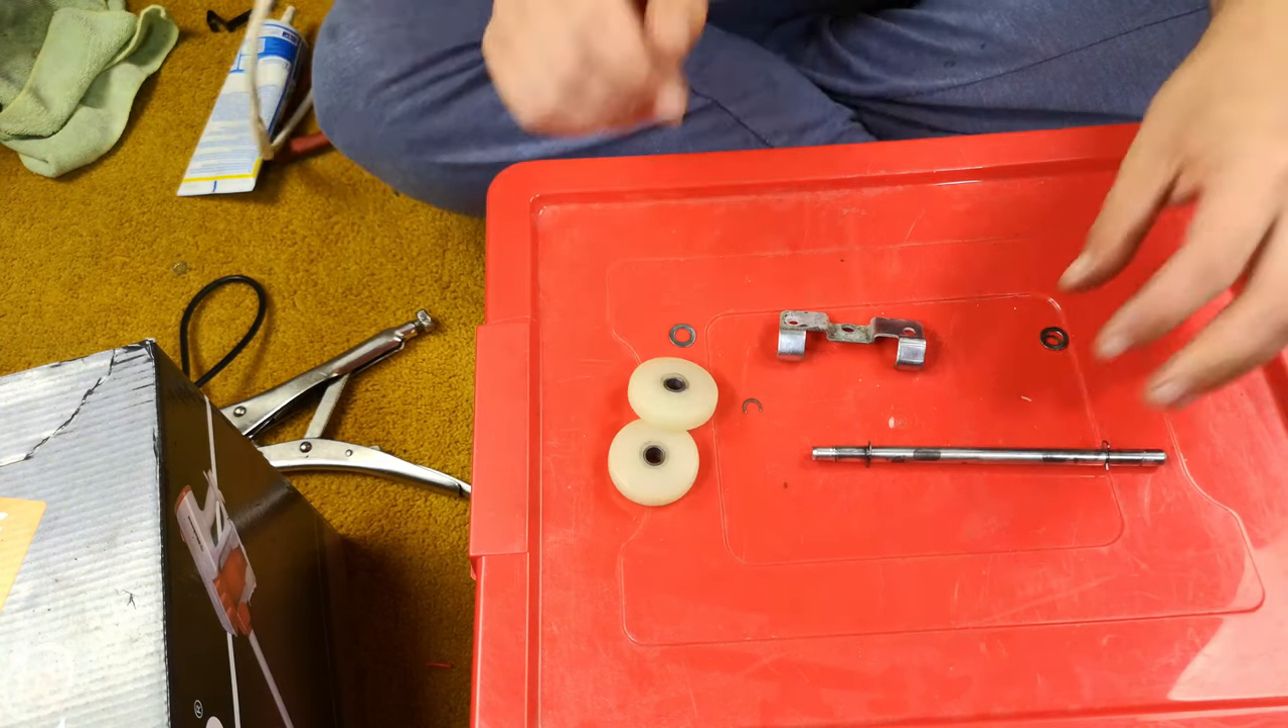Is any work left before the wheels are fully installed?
Yes.